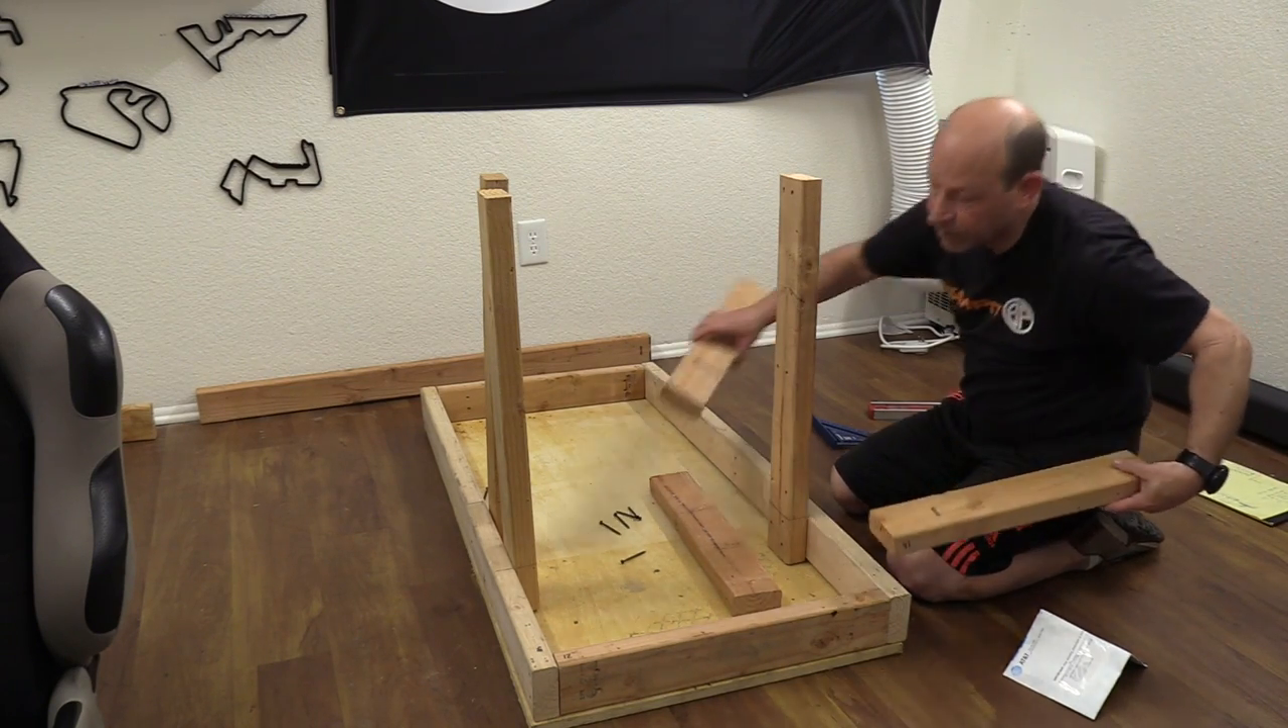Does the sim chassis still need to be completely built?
Yes.